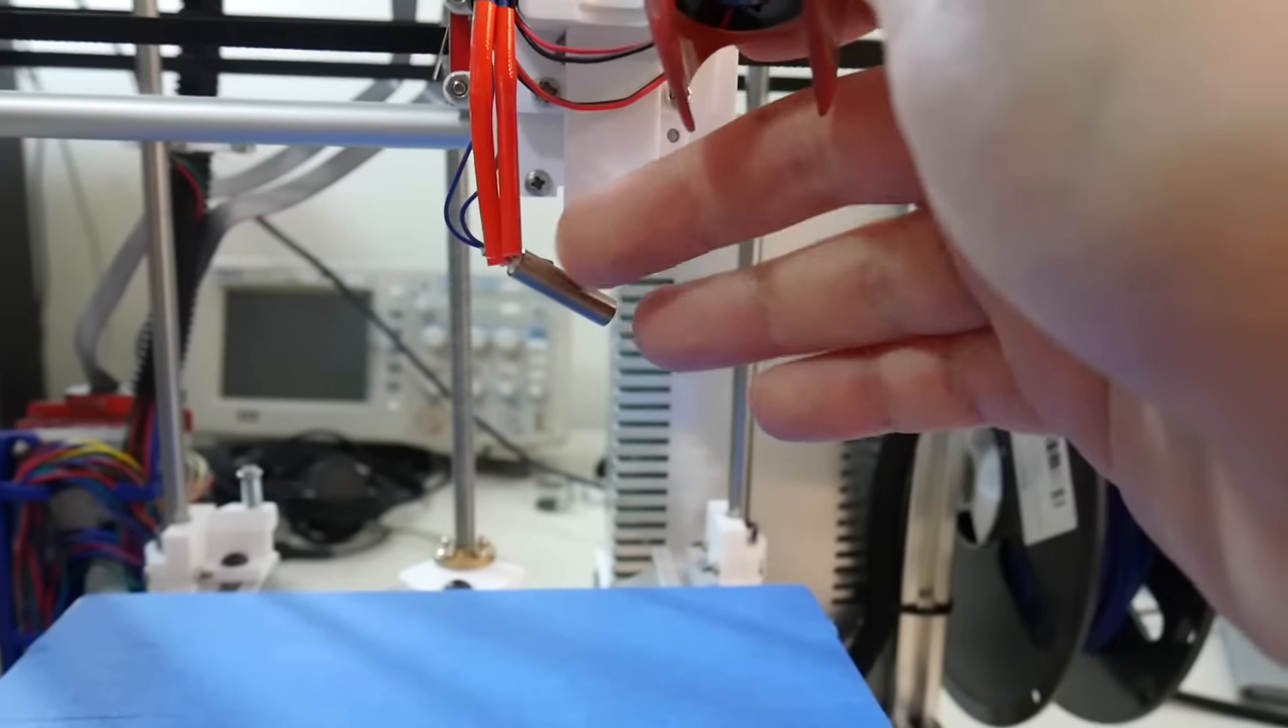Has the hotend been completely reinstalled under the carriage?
No.